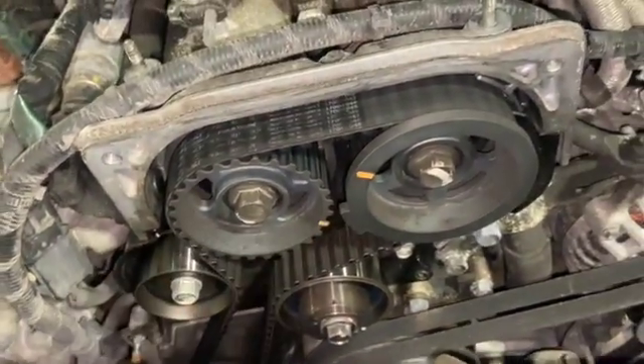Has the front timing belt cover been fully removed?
Yes.